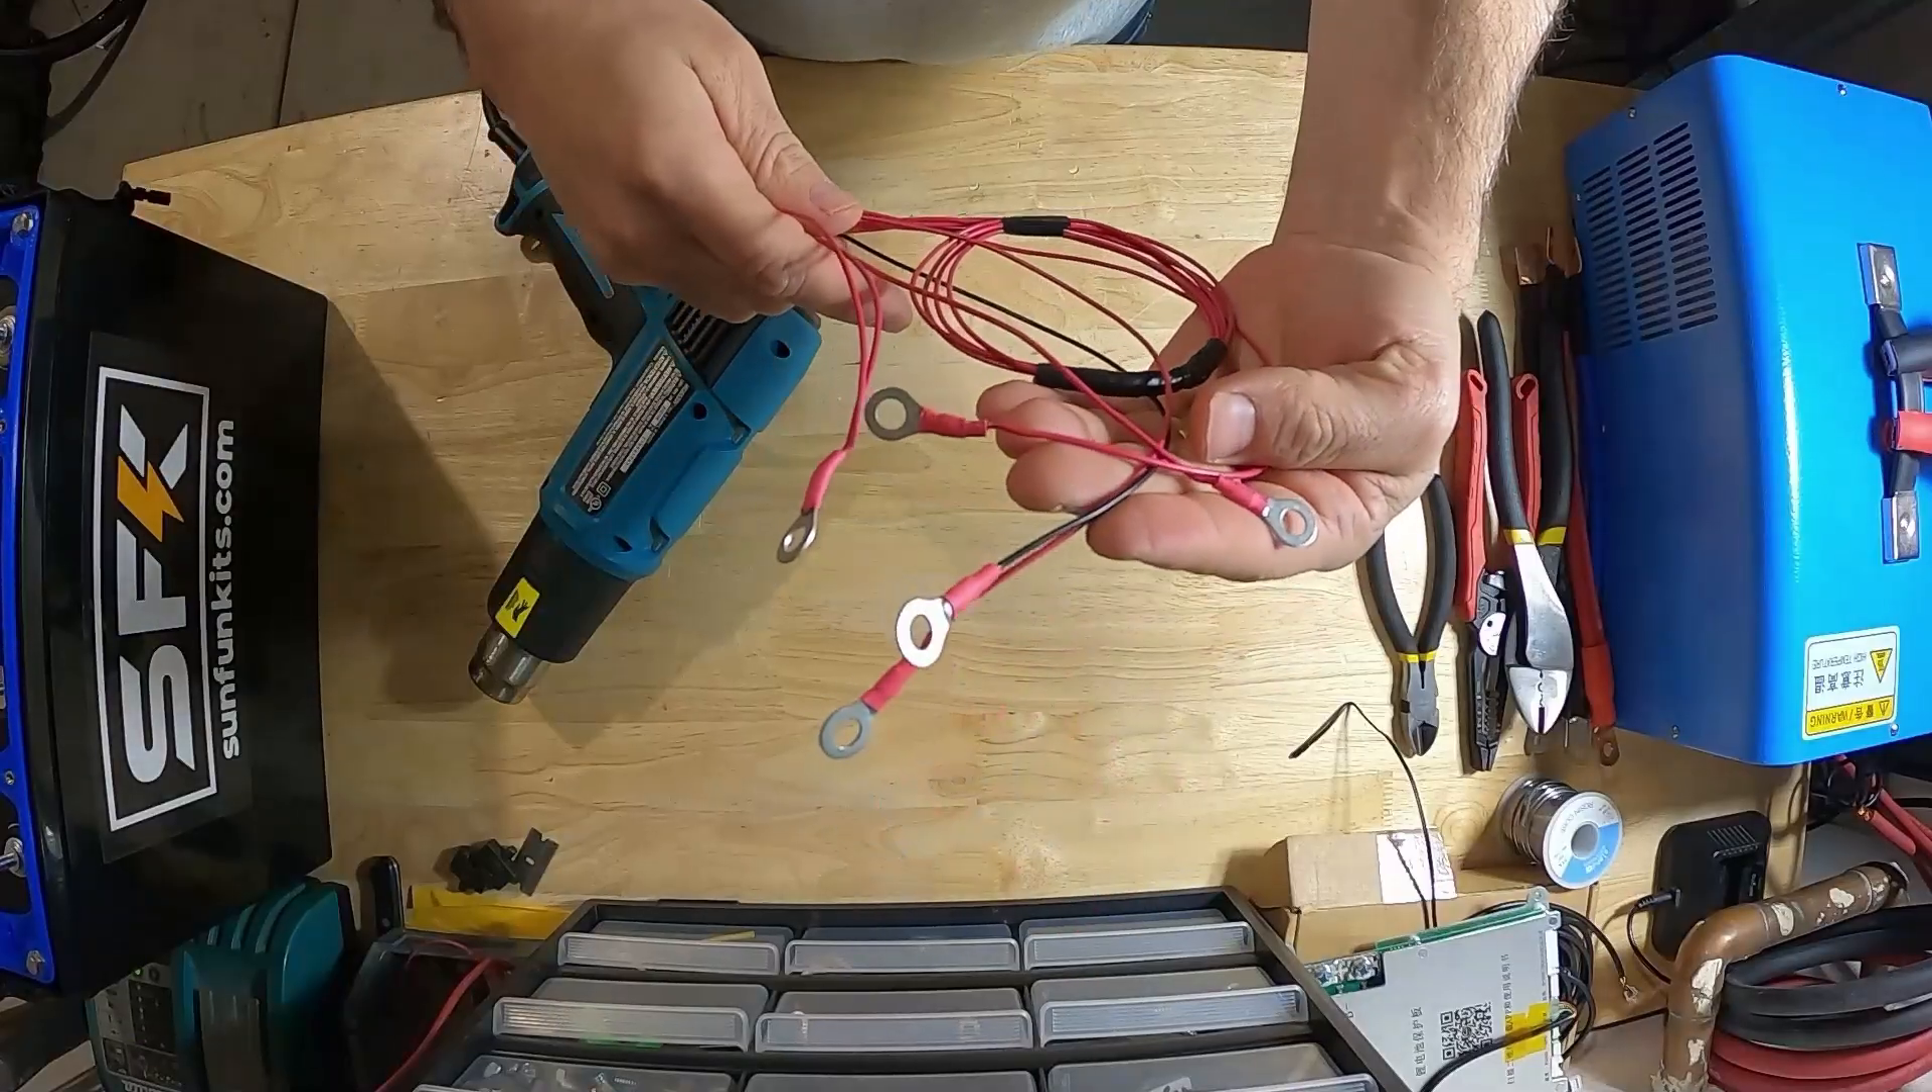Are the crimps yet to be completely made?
No.